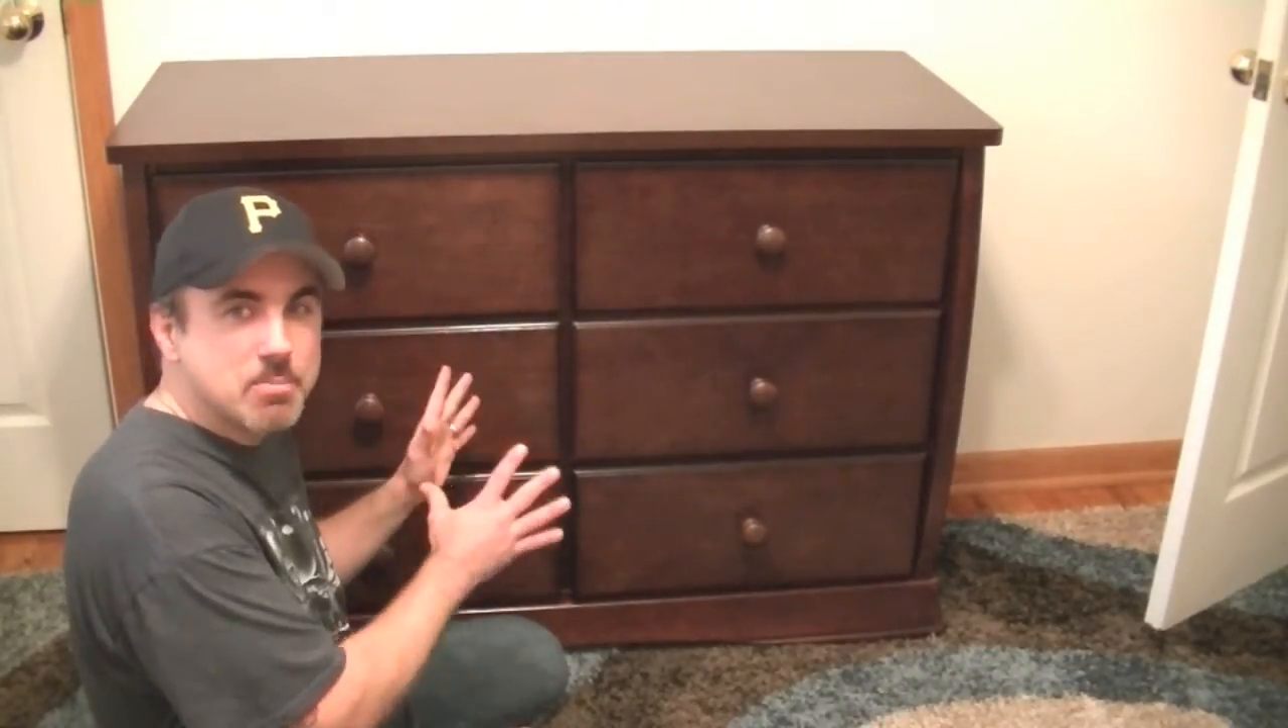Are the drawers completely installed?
Yes.